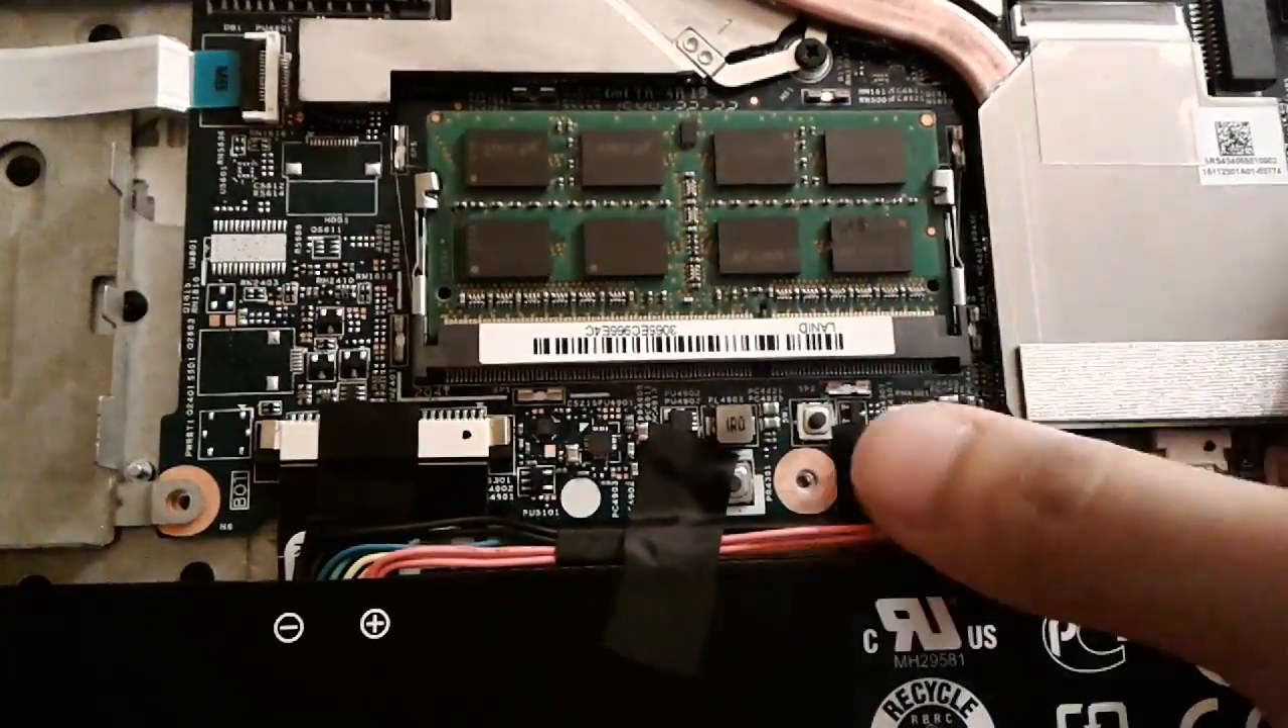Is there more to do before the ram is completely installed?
No.